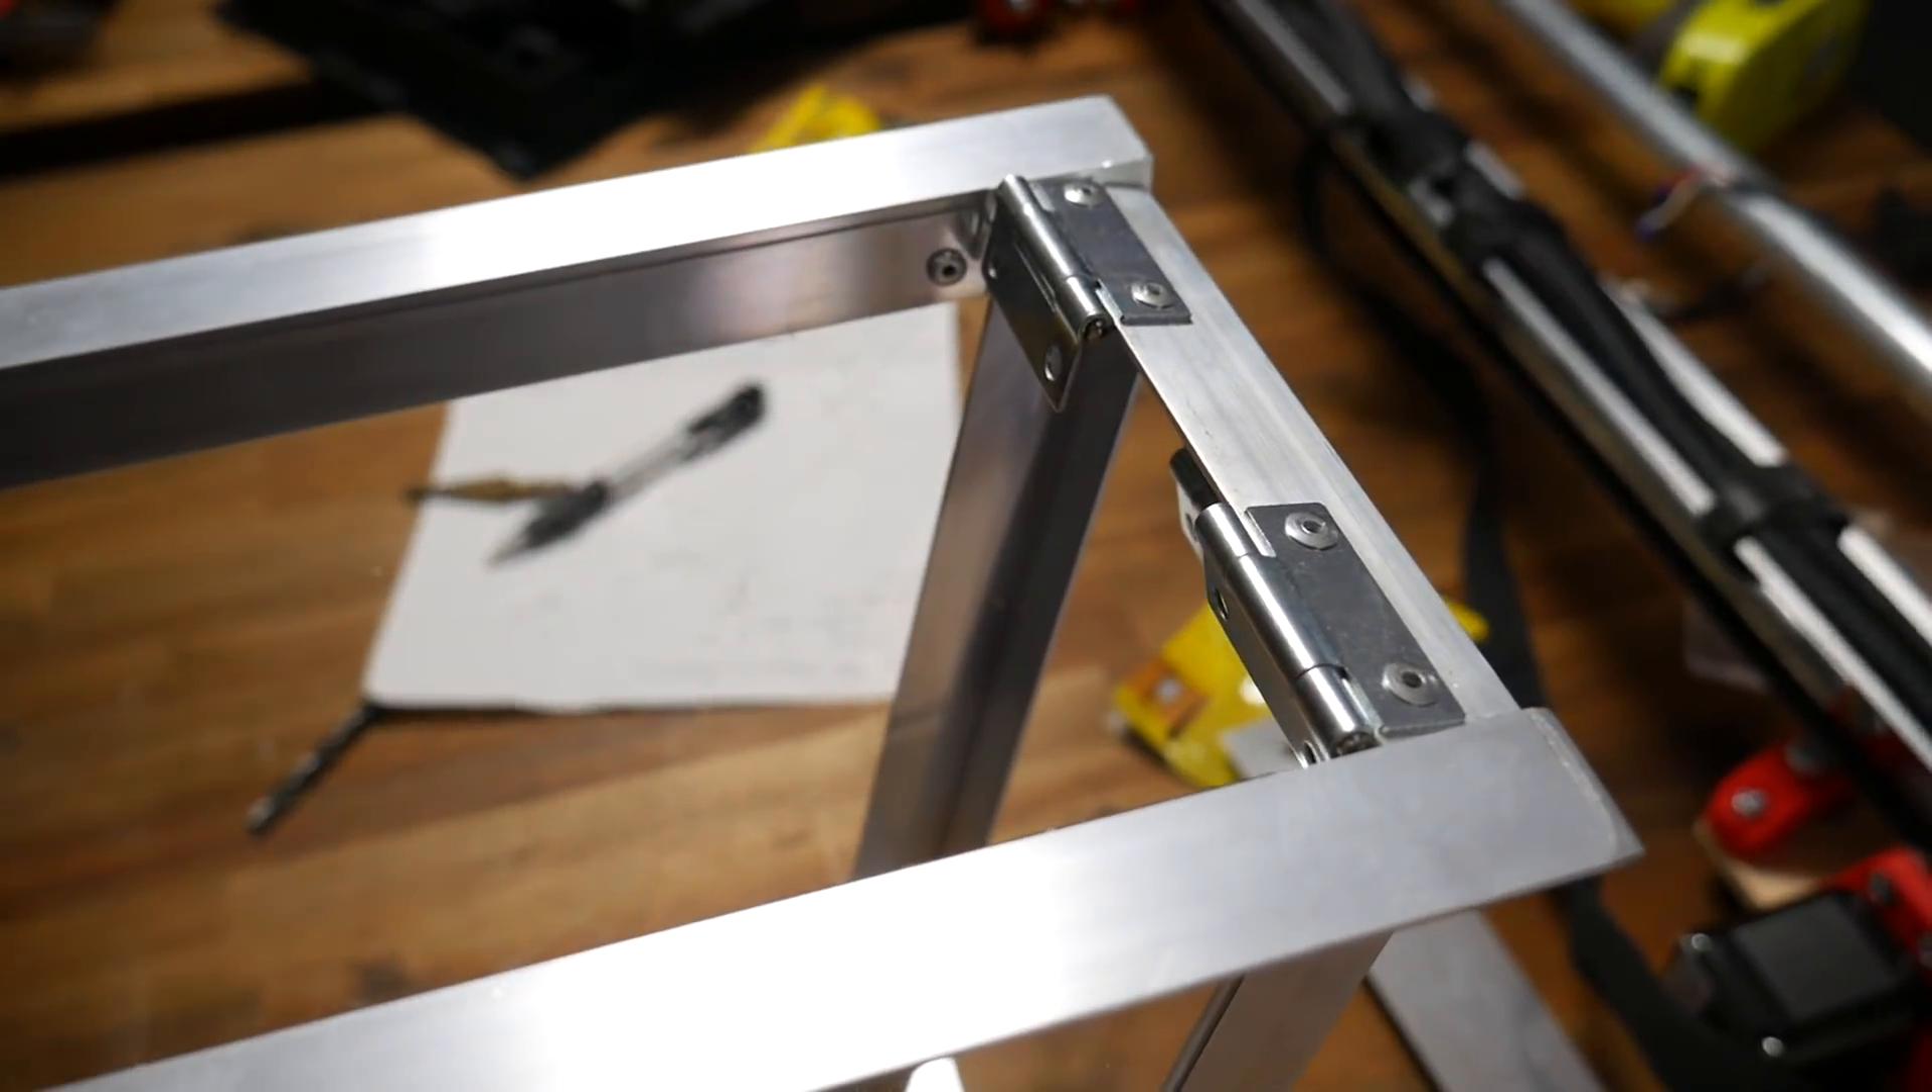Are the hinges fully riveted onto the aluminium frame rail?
Yes.